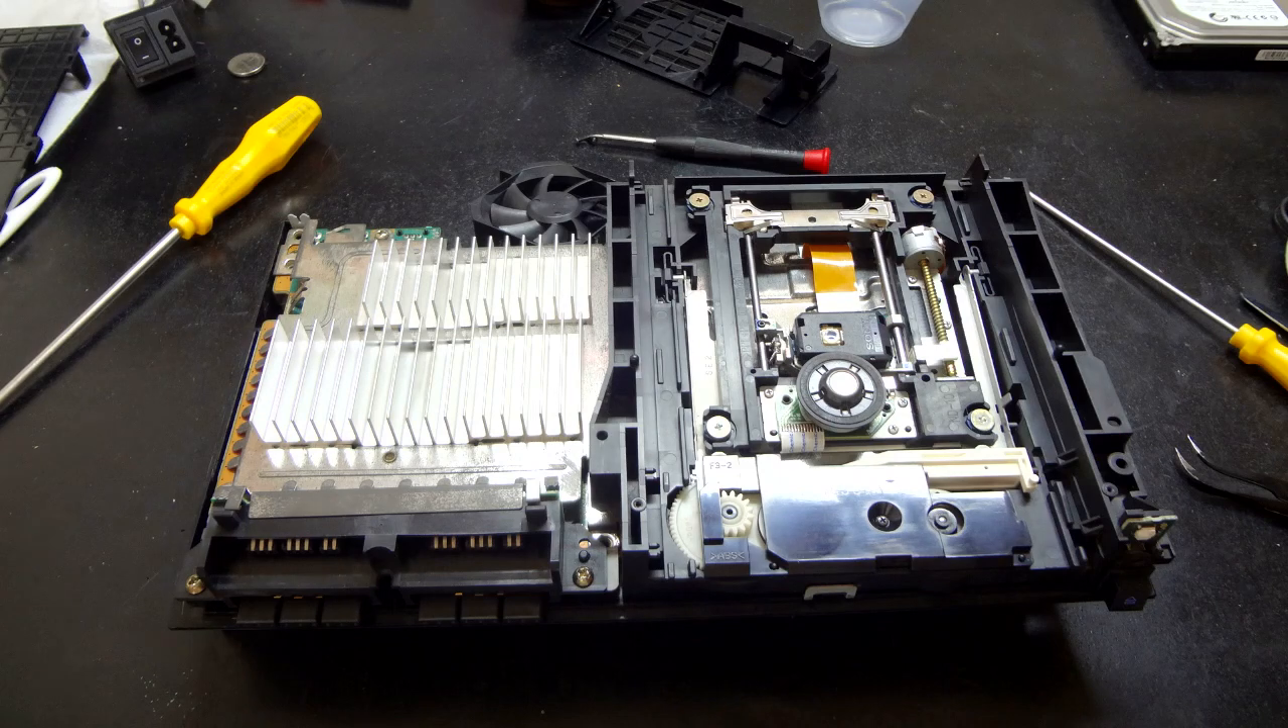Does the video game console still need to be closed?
Yes.